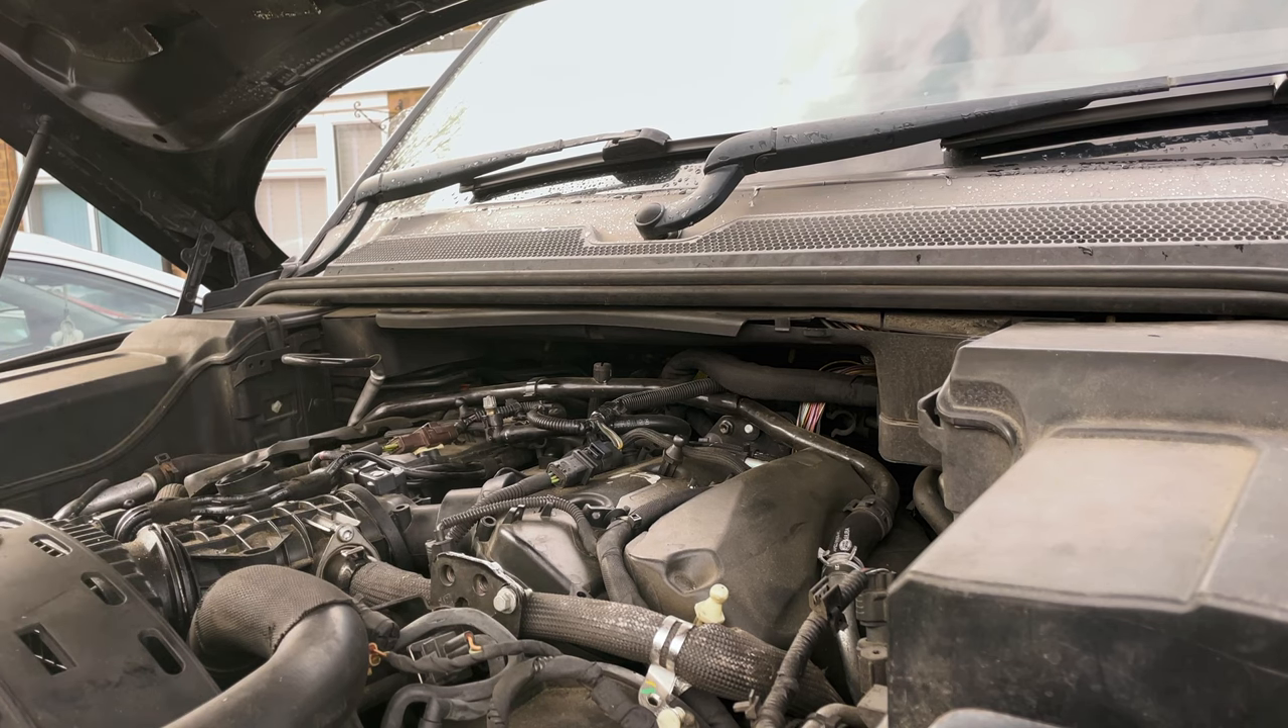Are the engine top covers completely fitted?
No.